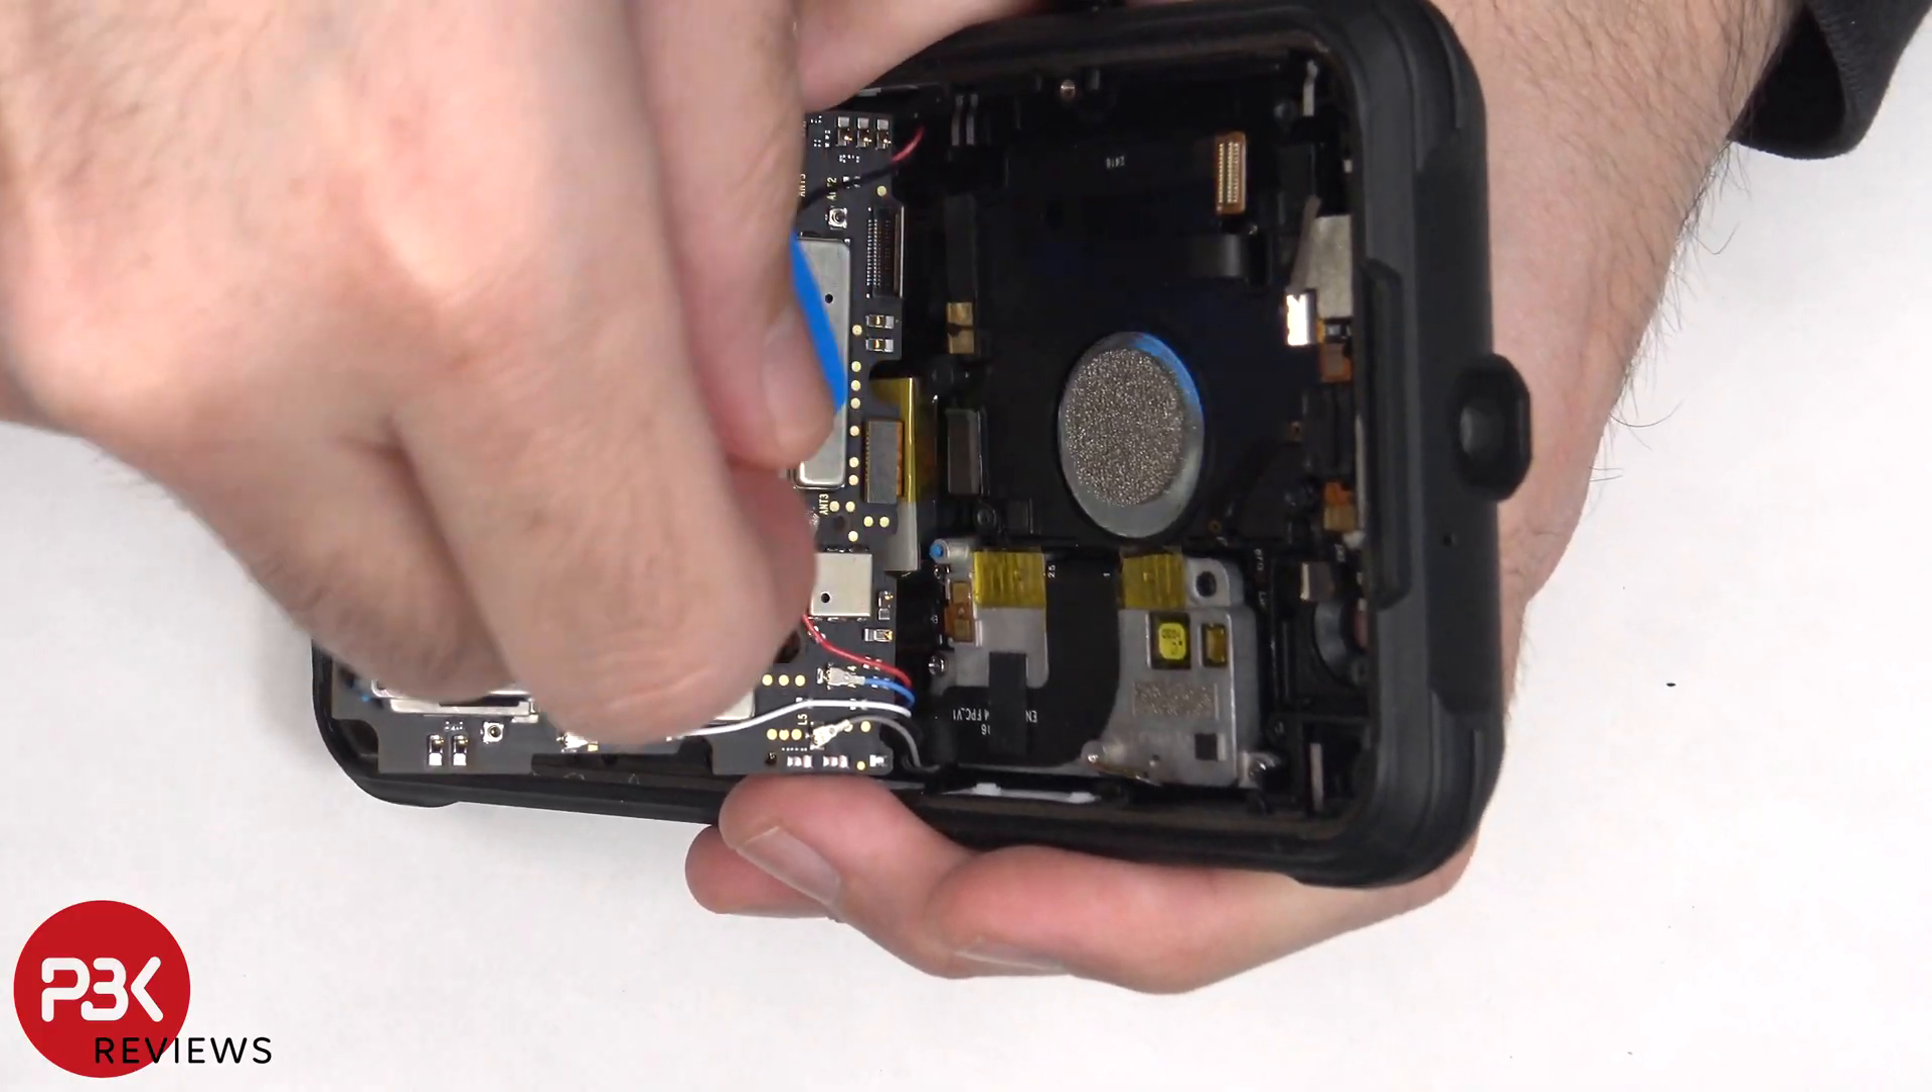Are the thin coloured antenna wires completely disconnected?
No.